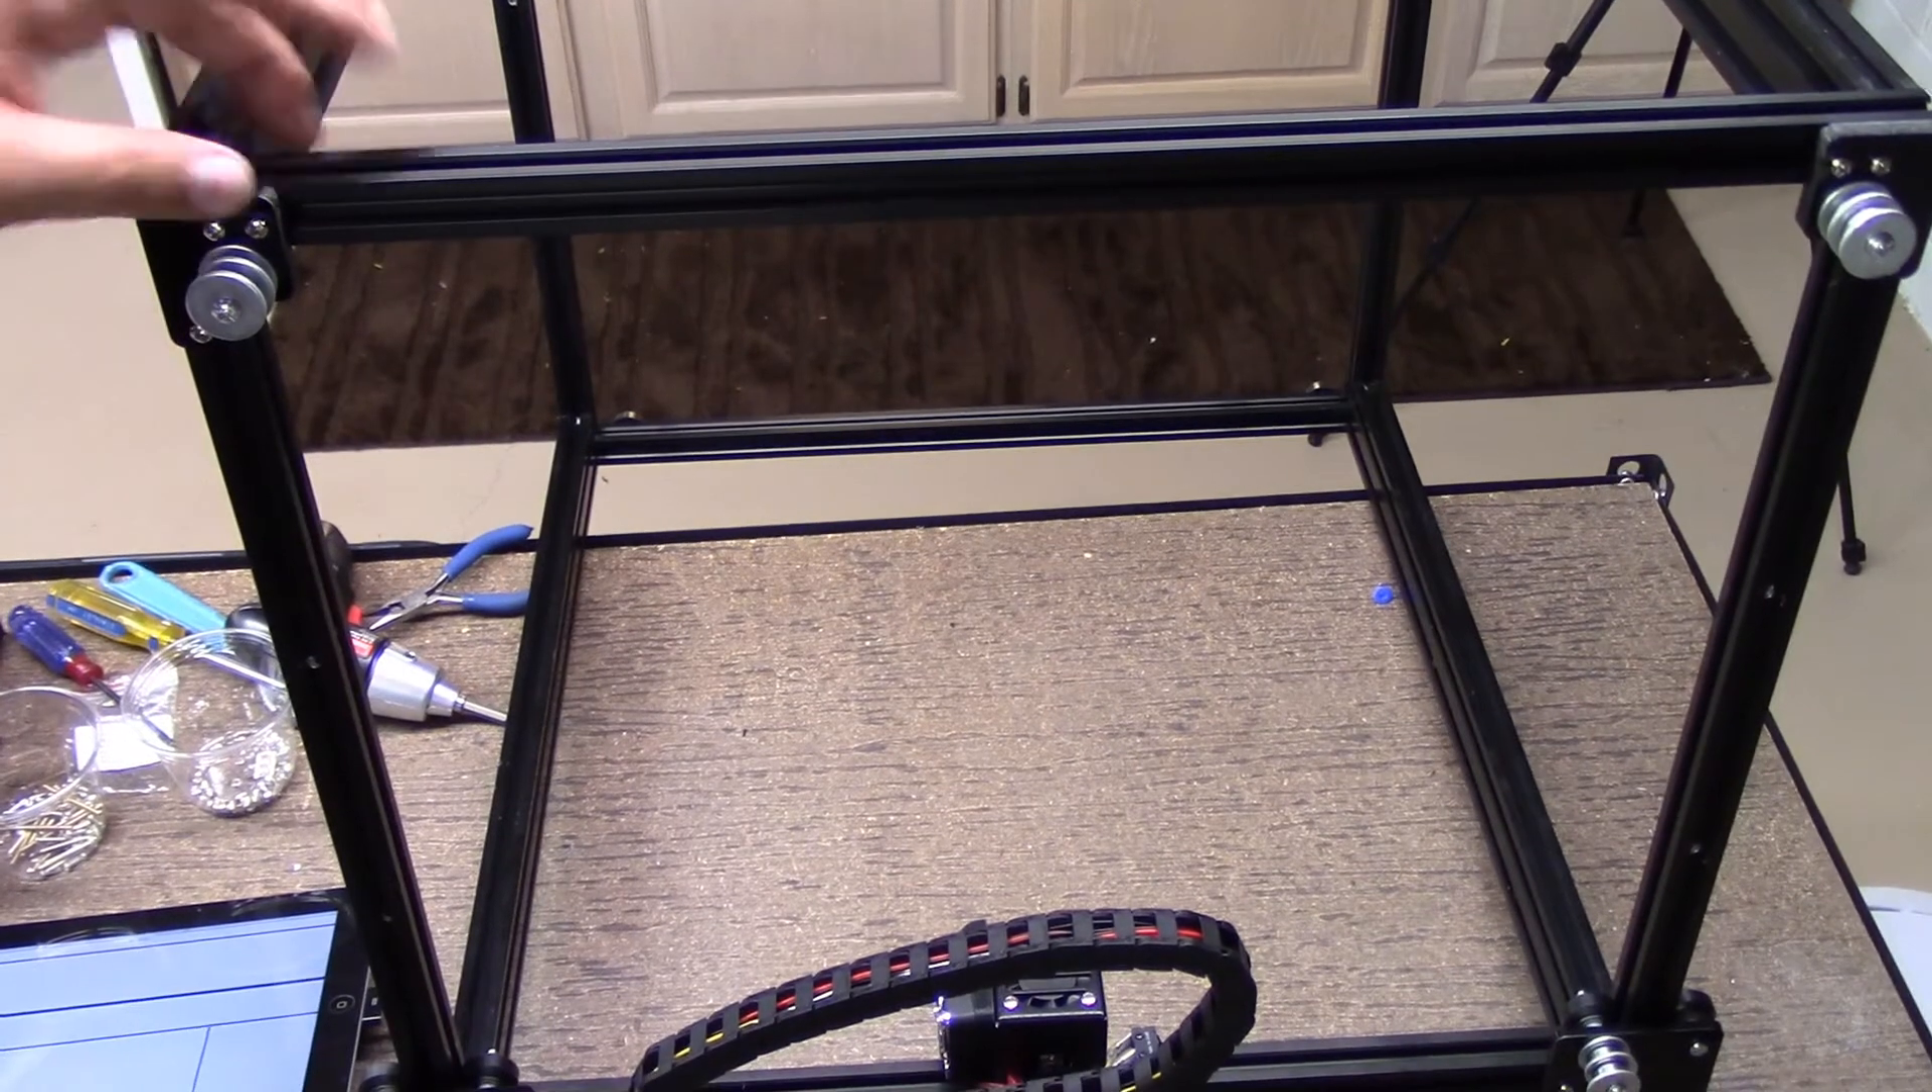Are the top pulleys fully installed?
Yes.